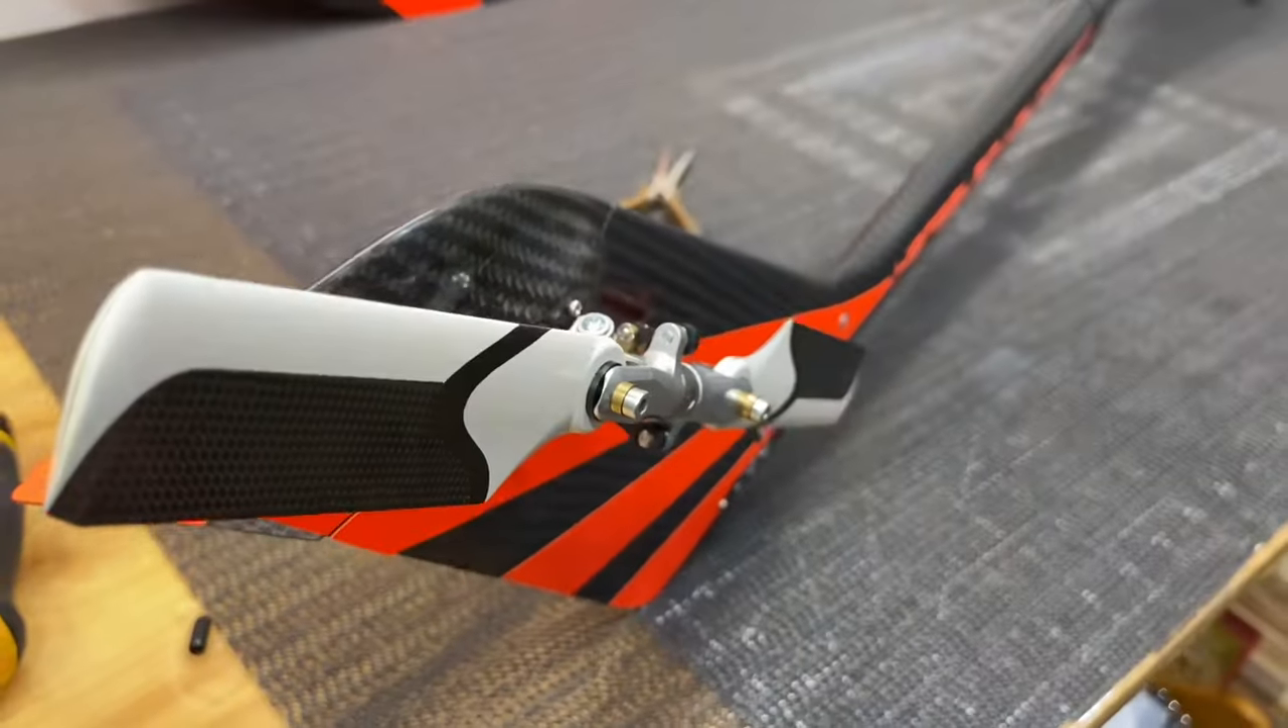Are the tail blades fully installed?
Yes.